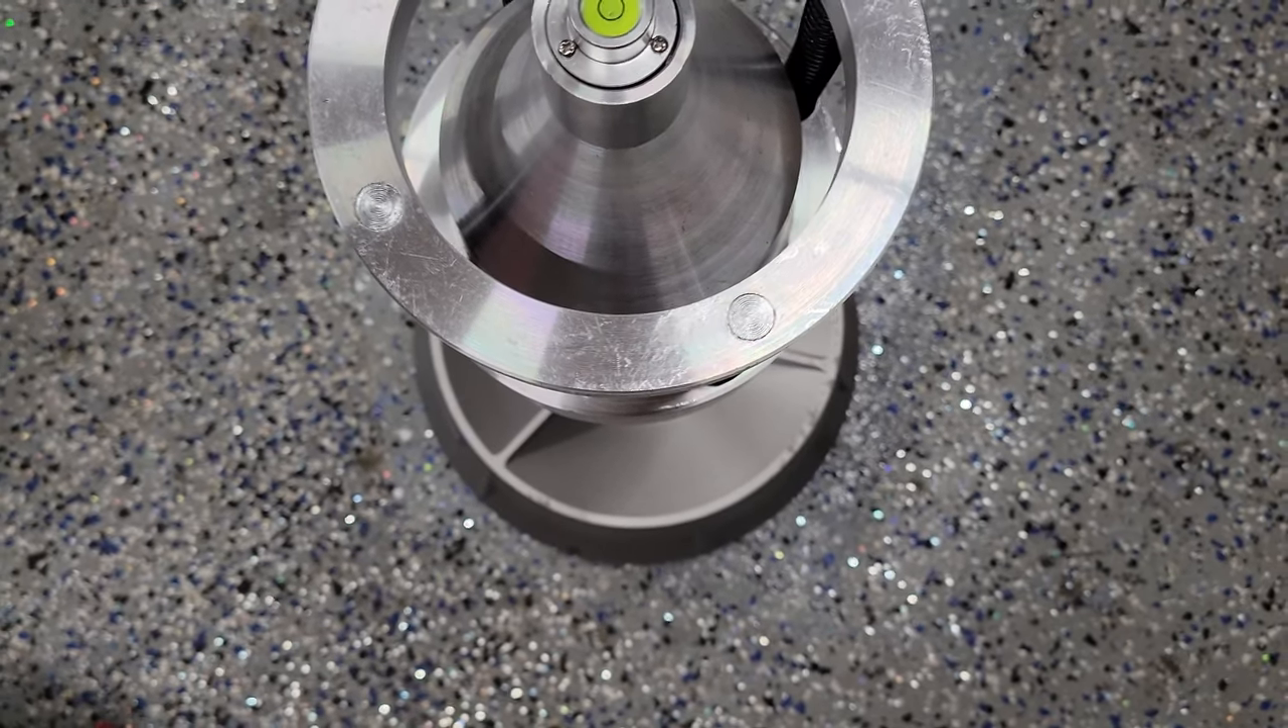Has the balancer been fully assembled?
Yes.